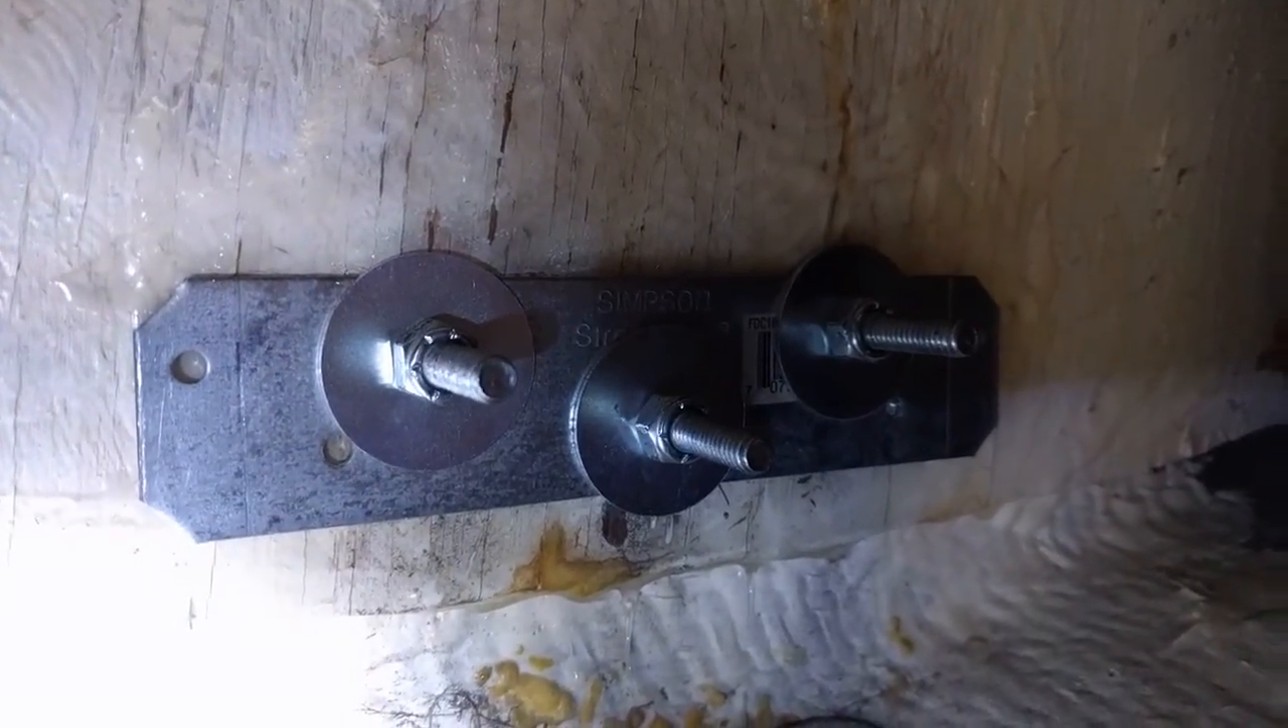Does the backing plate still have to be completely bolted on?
No.